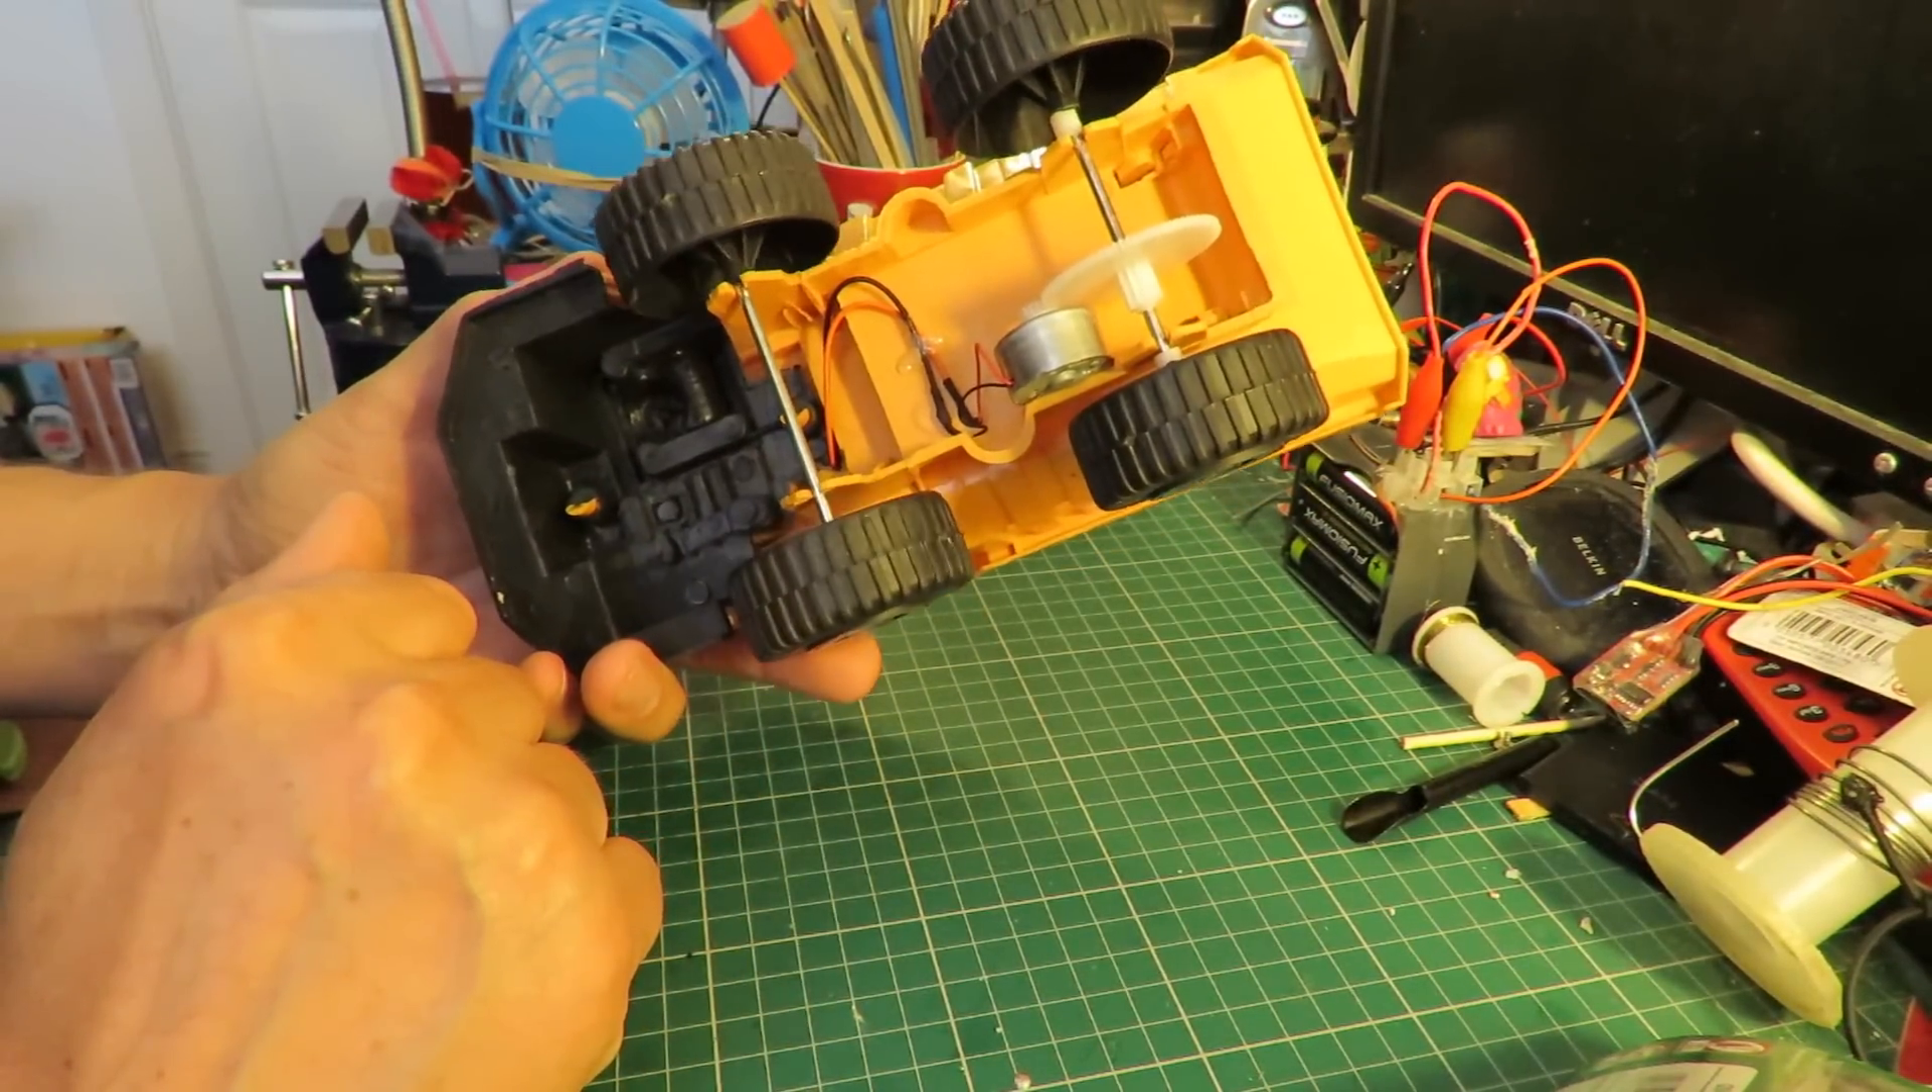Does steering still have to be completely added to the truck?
Yes.